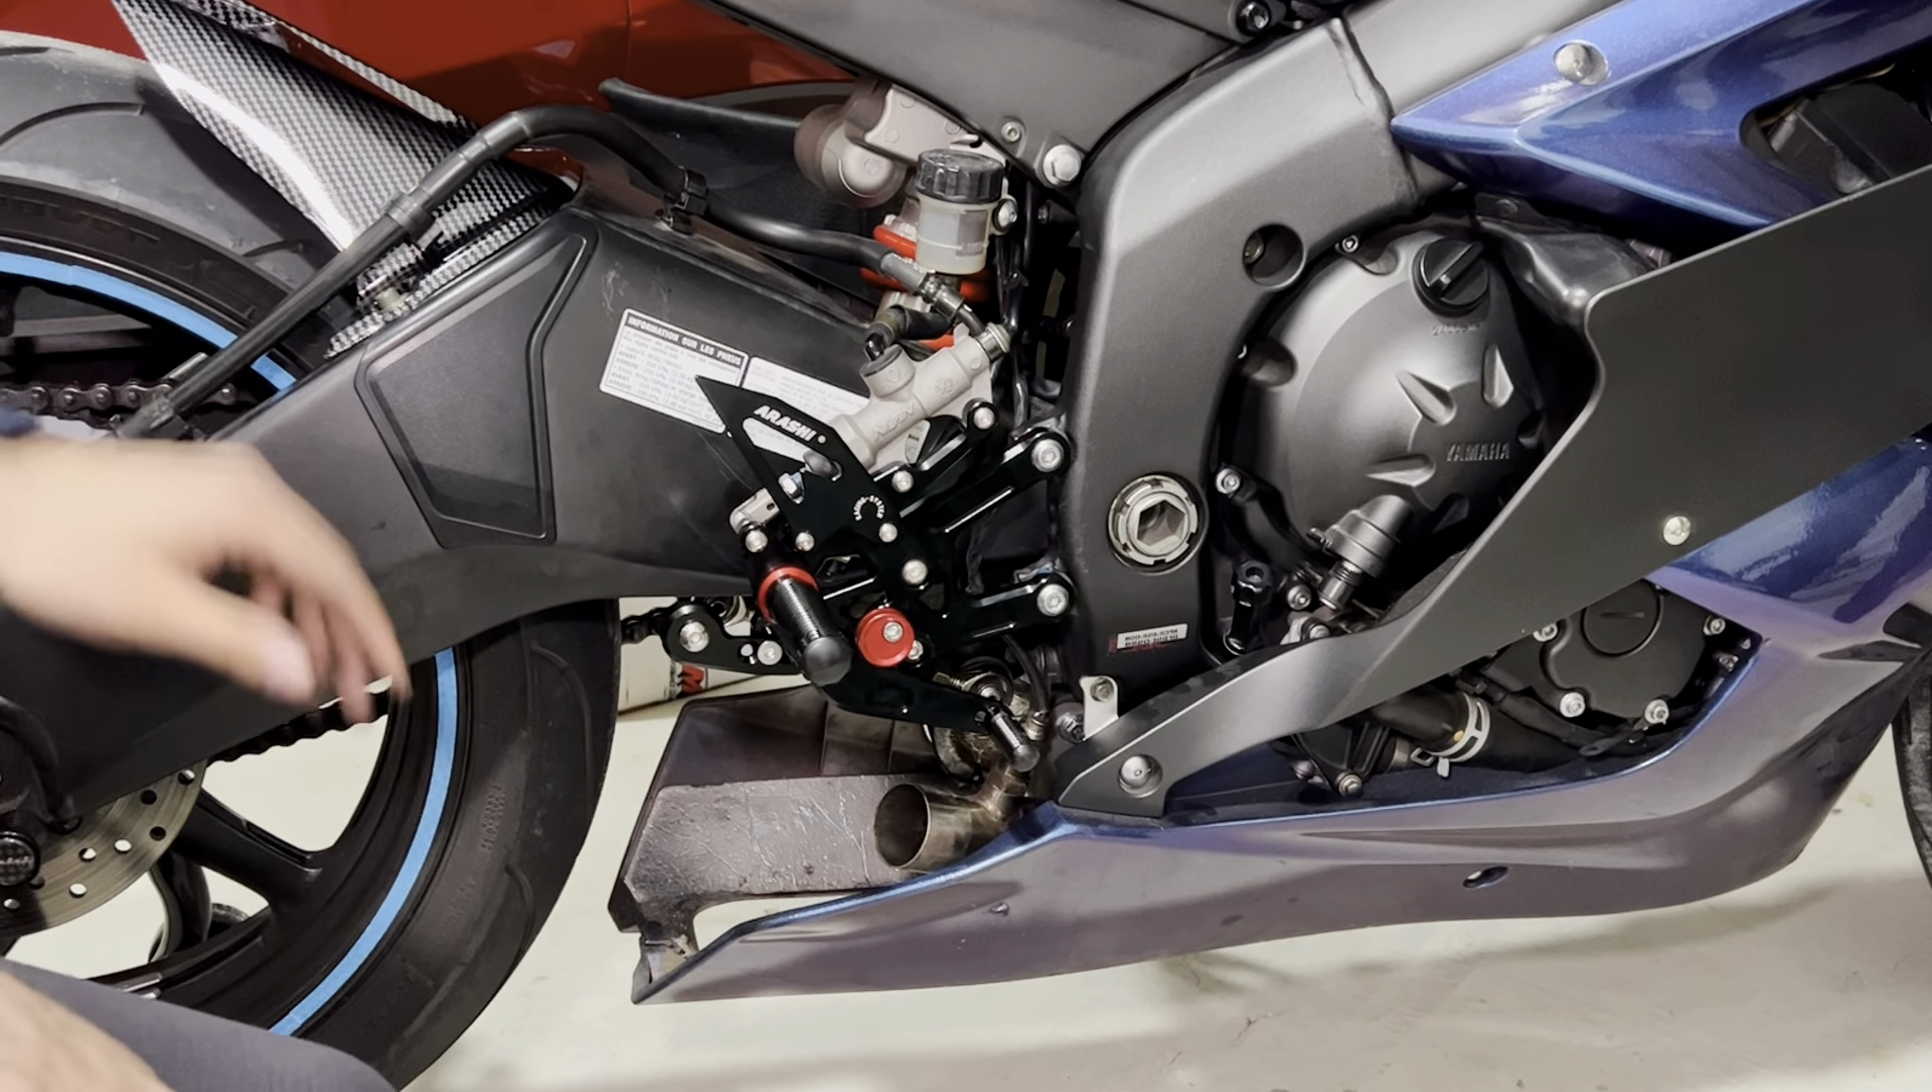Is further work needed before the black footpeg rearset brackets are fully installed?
No.